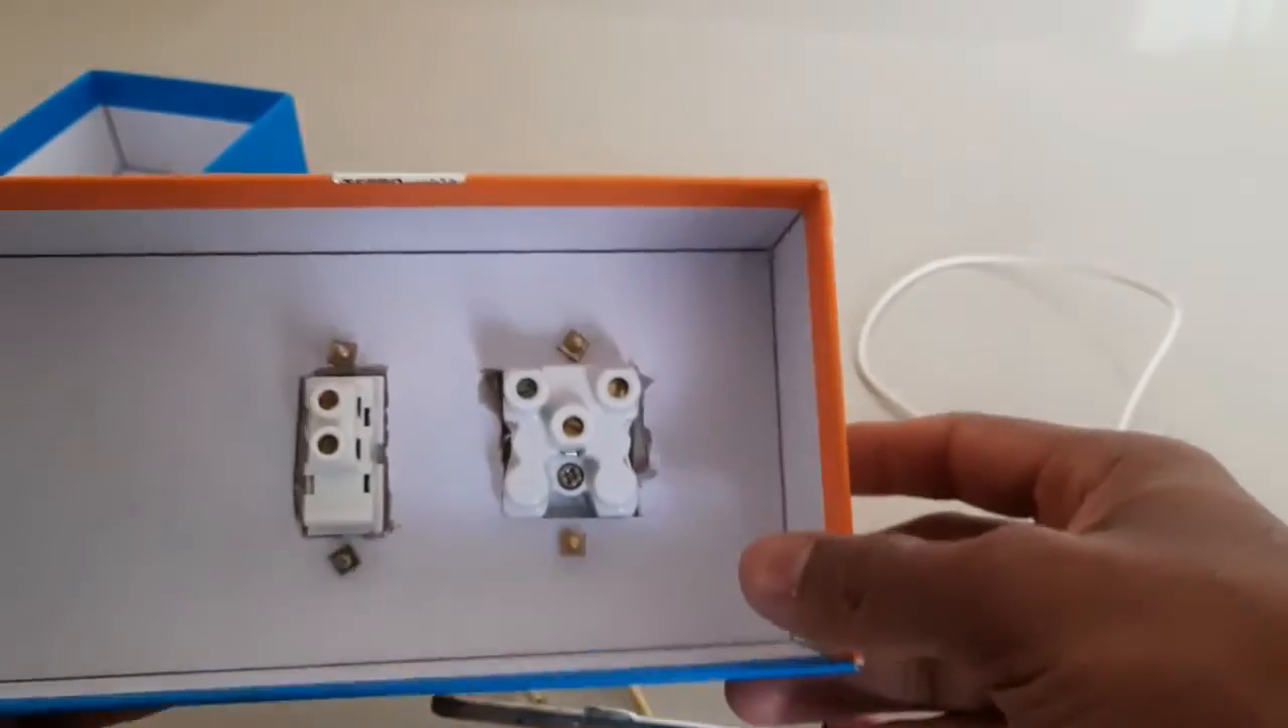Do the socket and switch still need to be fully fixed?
No.